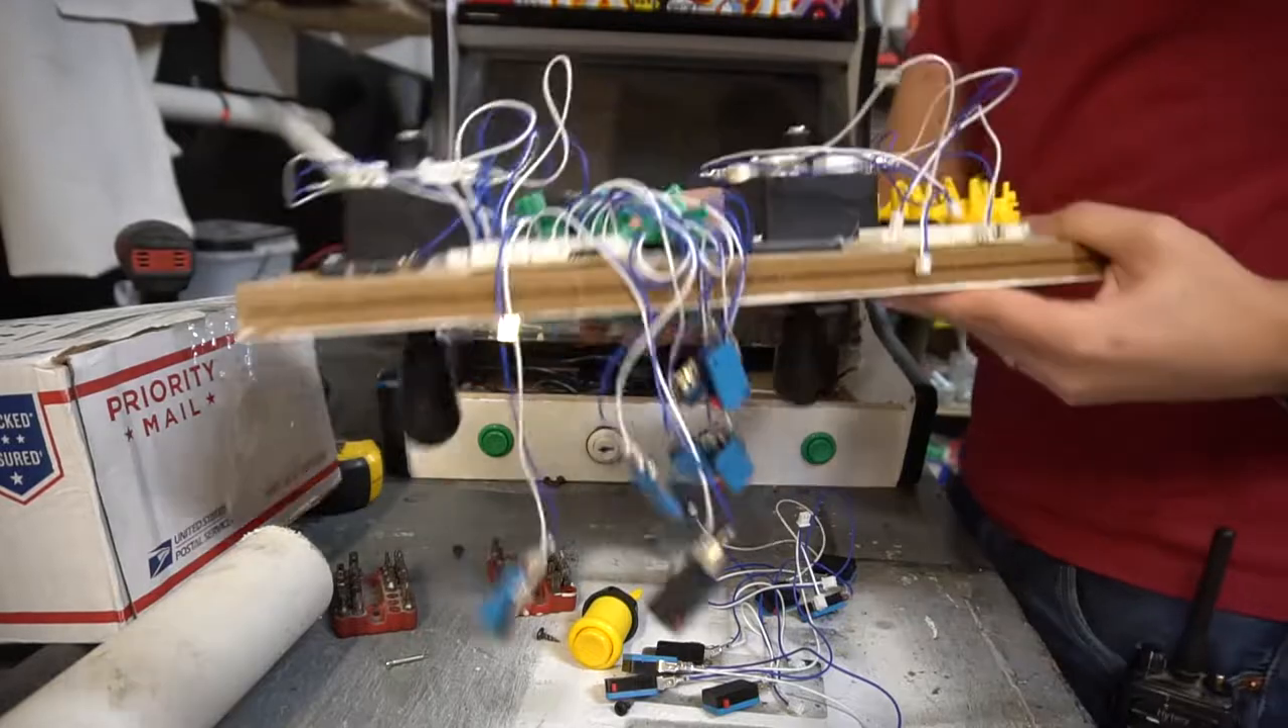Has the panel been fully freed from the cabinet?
Yes.